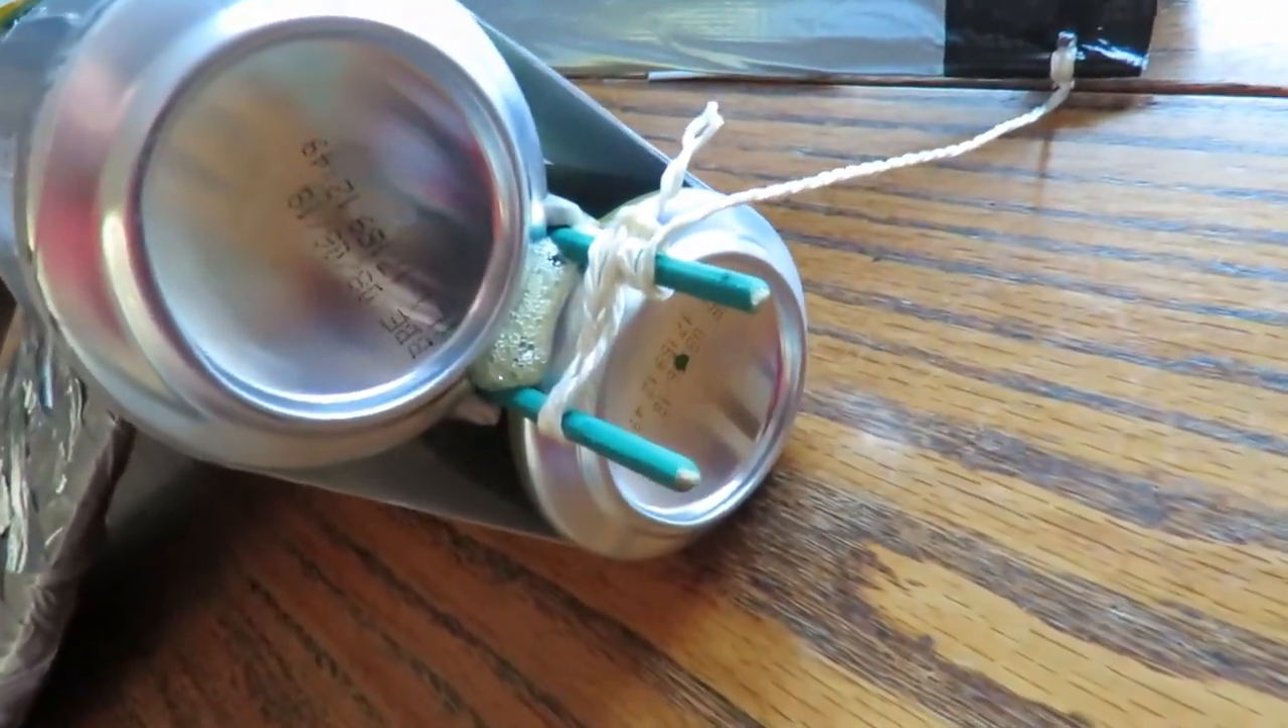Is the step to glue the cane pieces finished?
Yes.